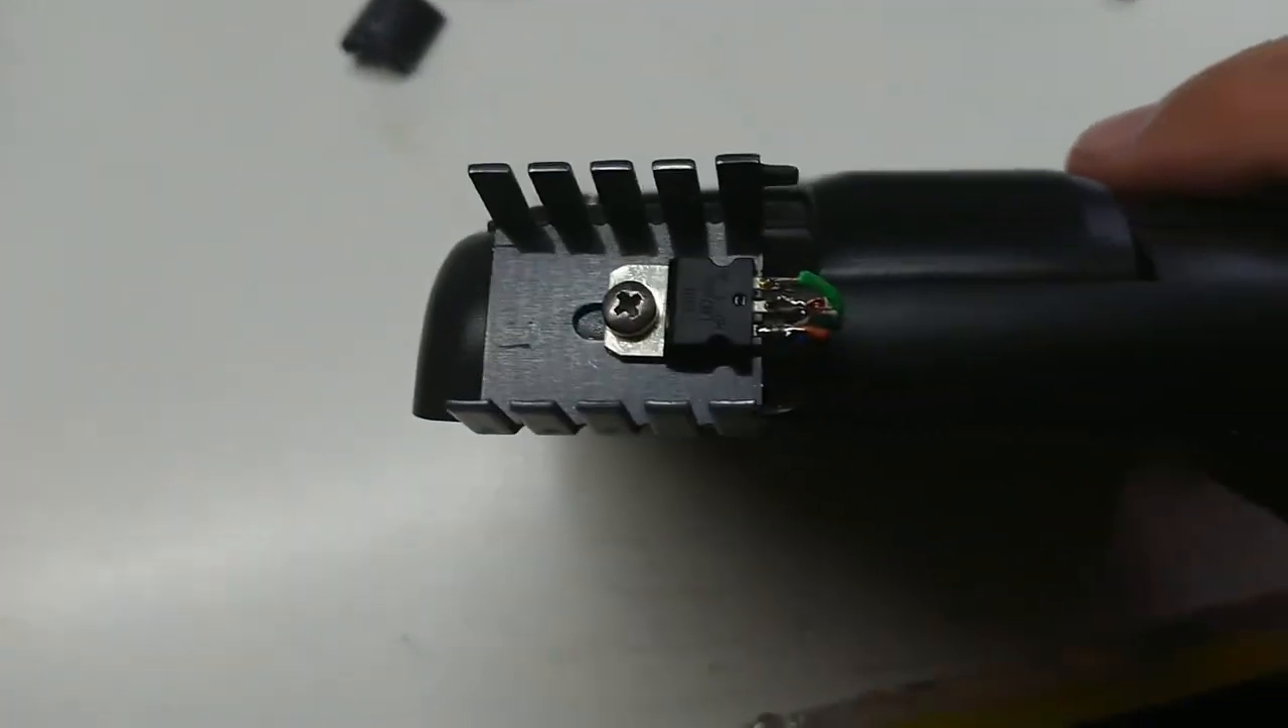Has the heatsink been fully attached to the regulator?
Yes.